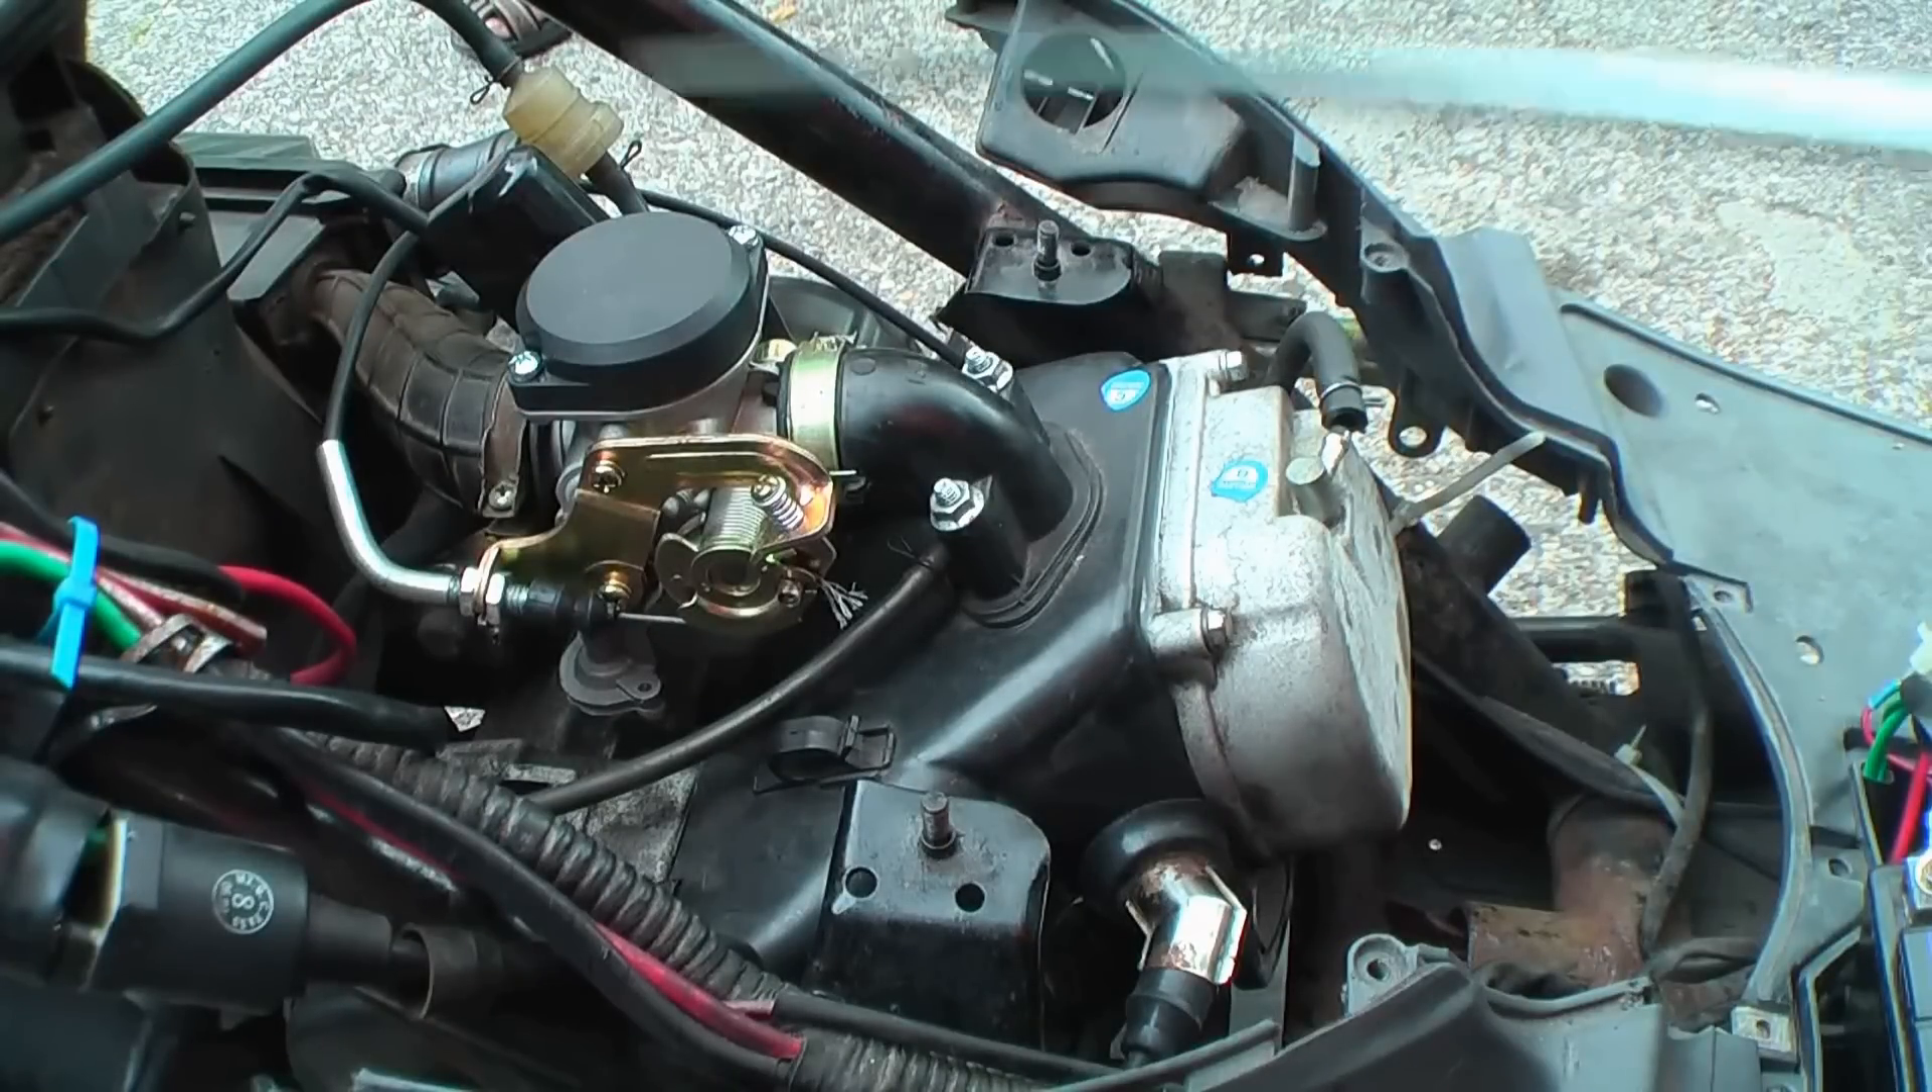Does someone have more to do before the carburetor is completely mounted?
No.